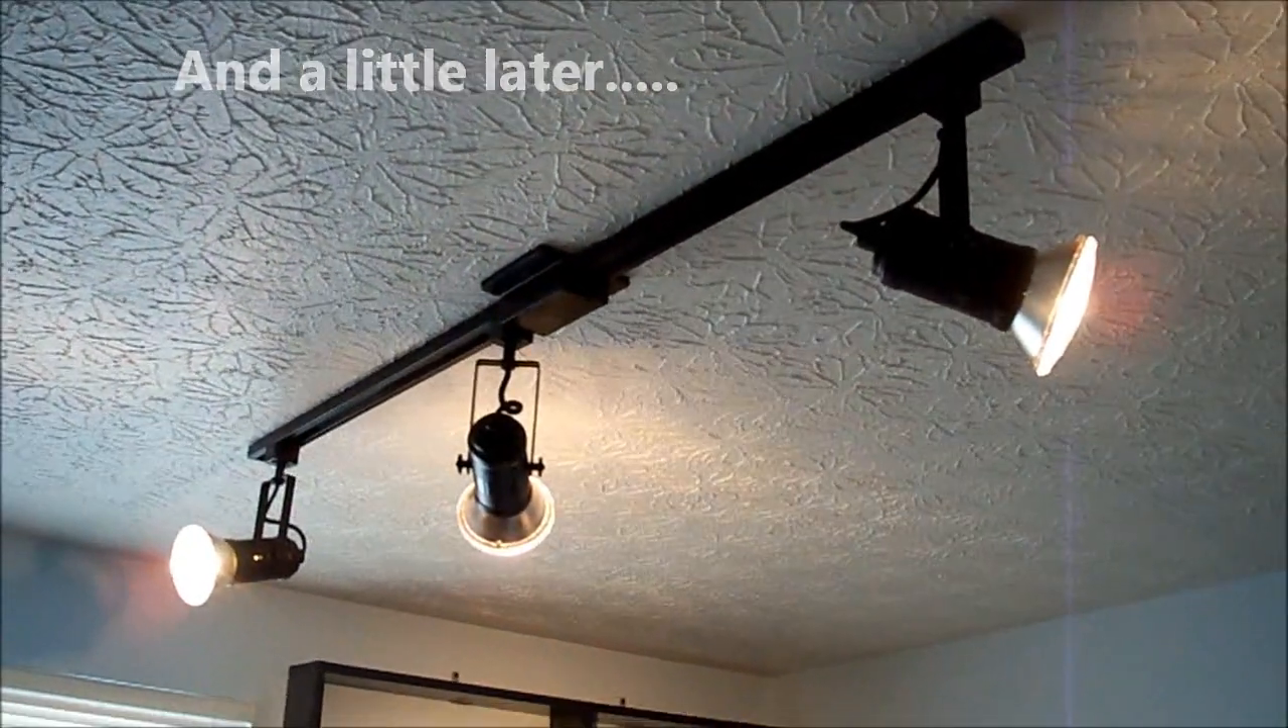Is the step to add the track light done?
Yes.